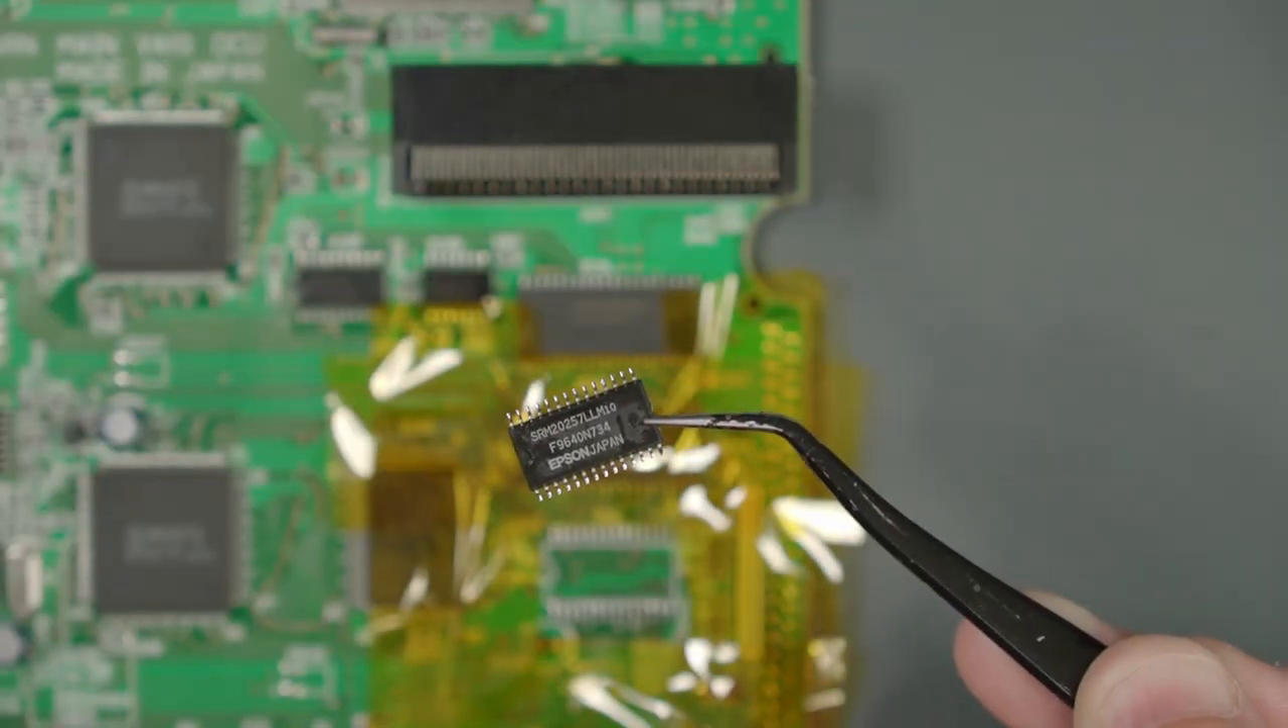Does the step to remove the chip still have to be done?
No.